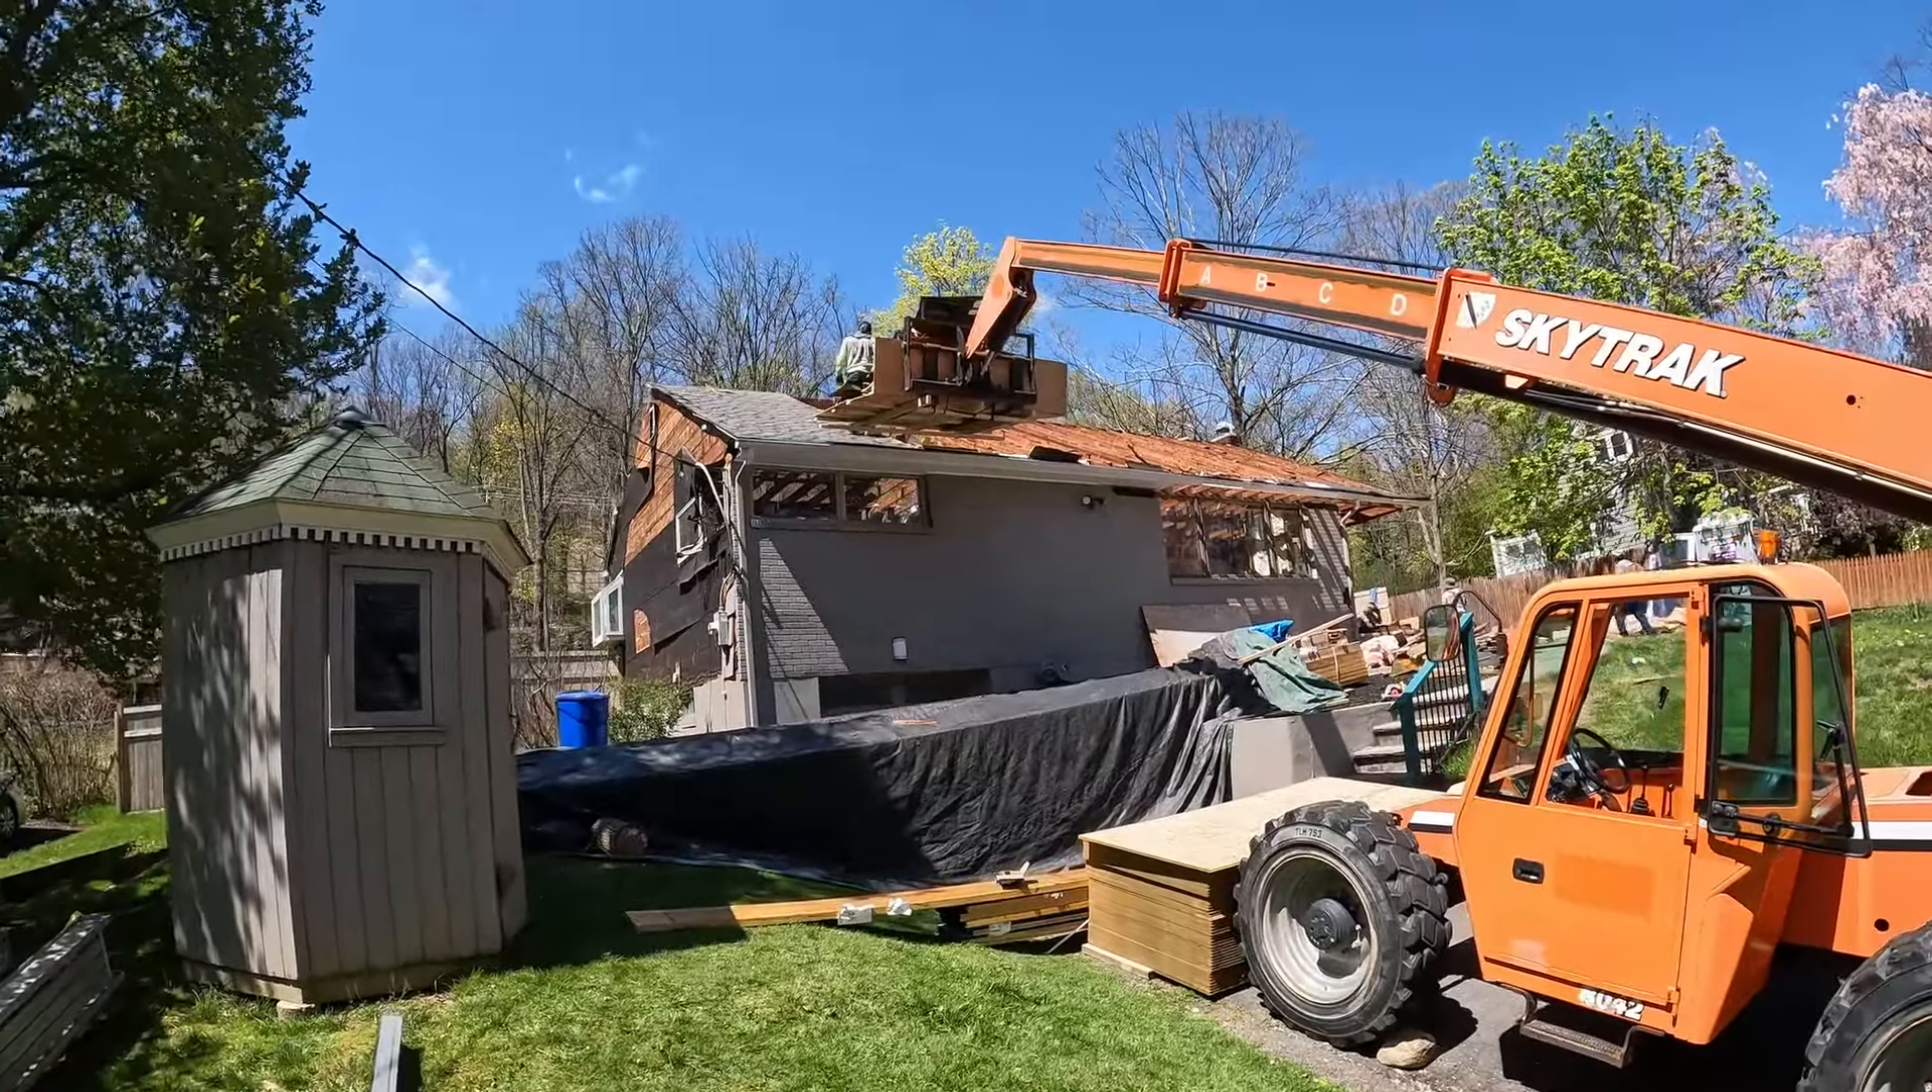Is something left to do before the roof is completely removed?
Yes.